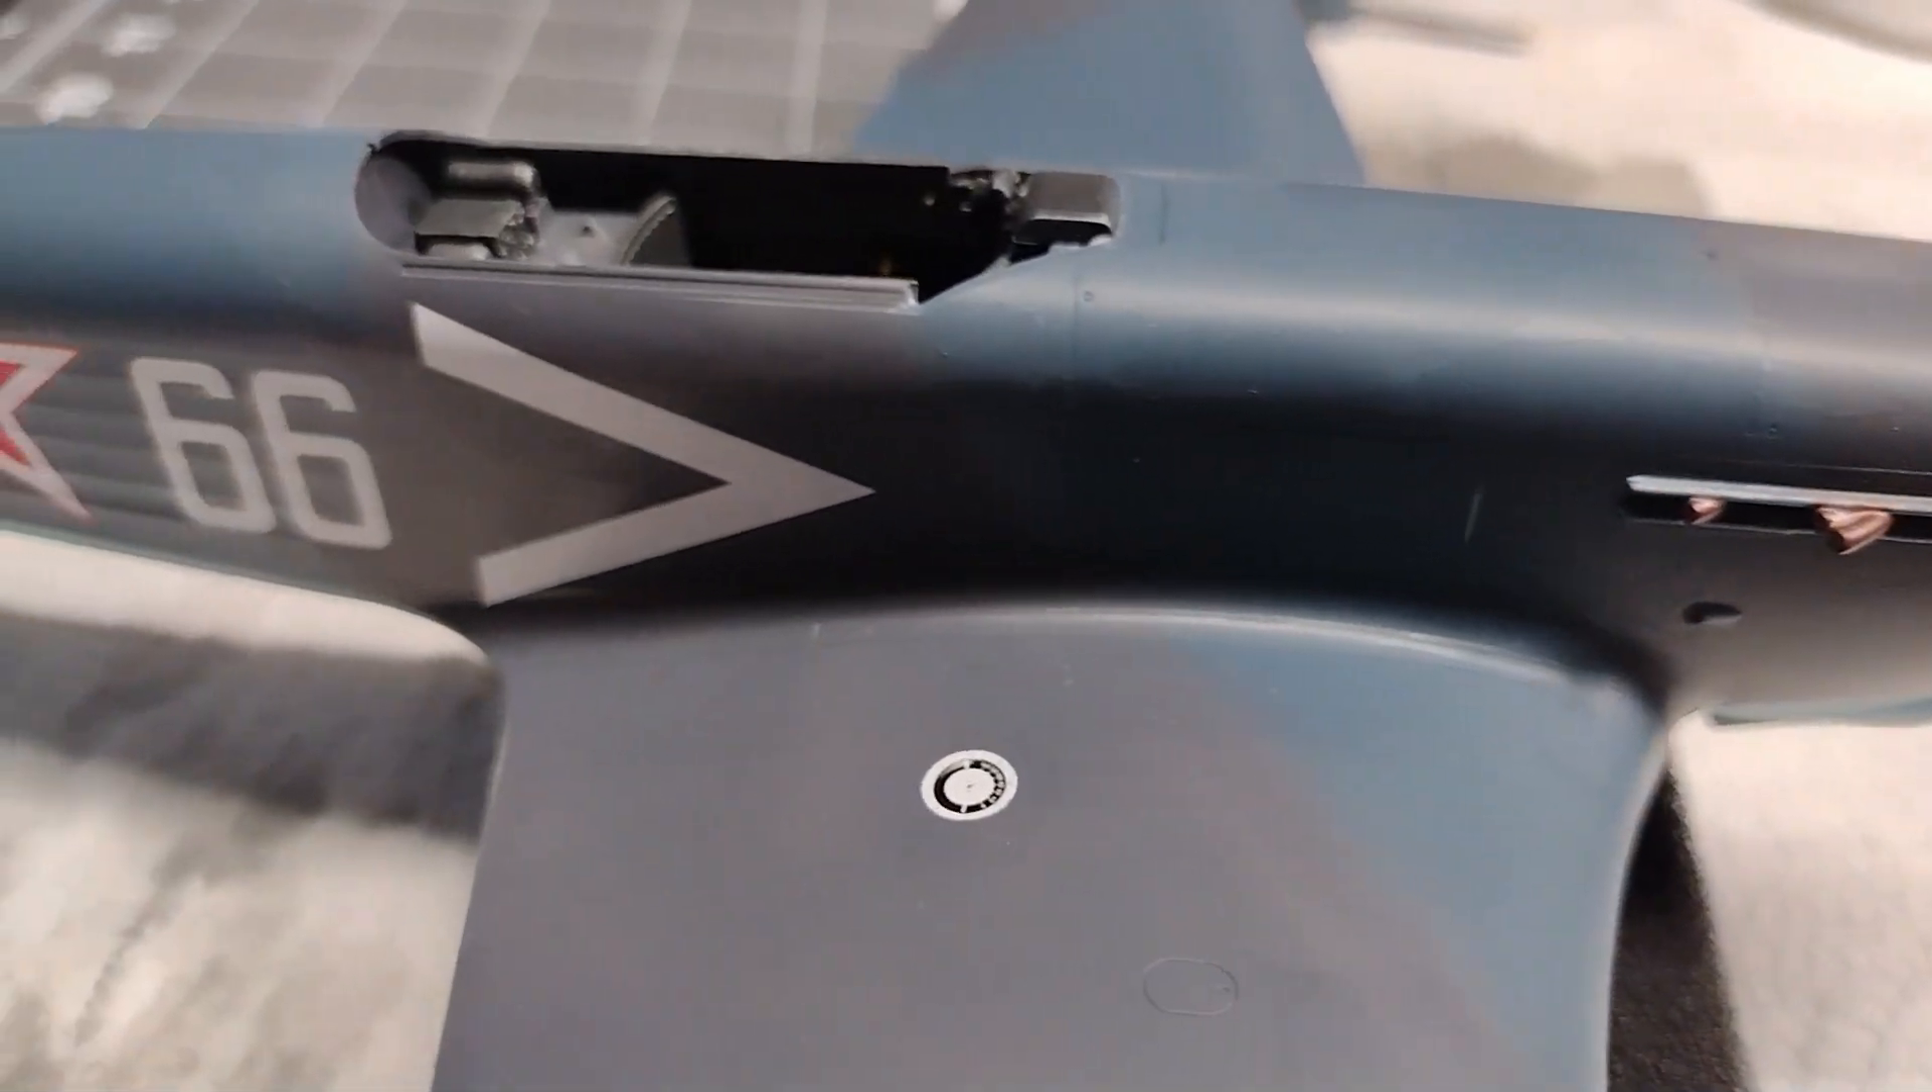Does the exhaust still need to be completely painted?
No.